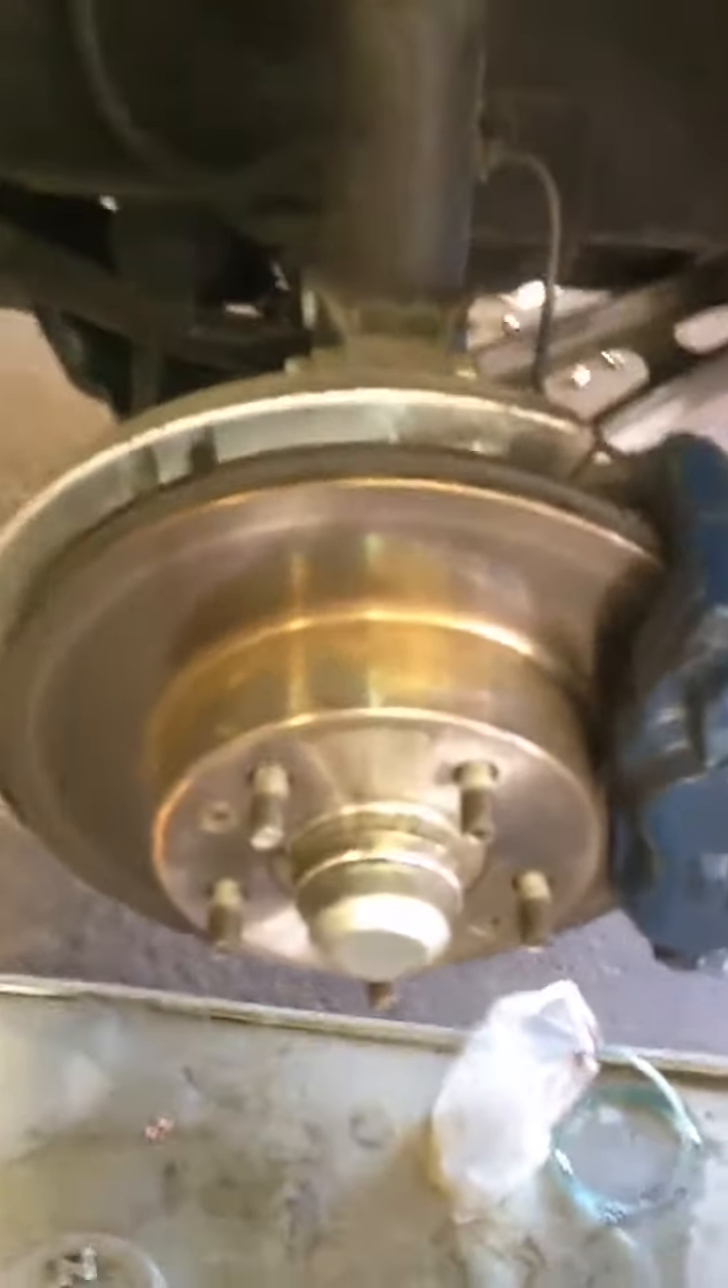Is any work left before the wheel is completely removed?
No.